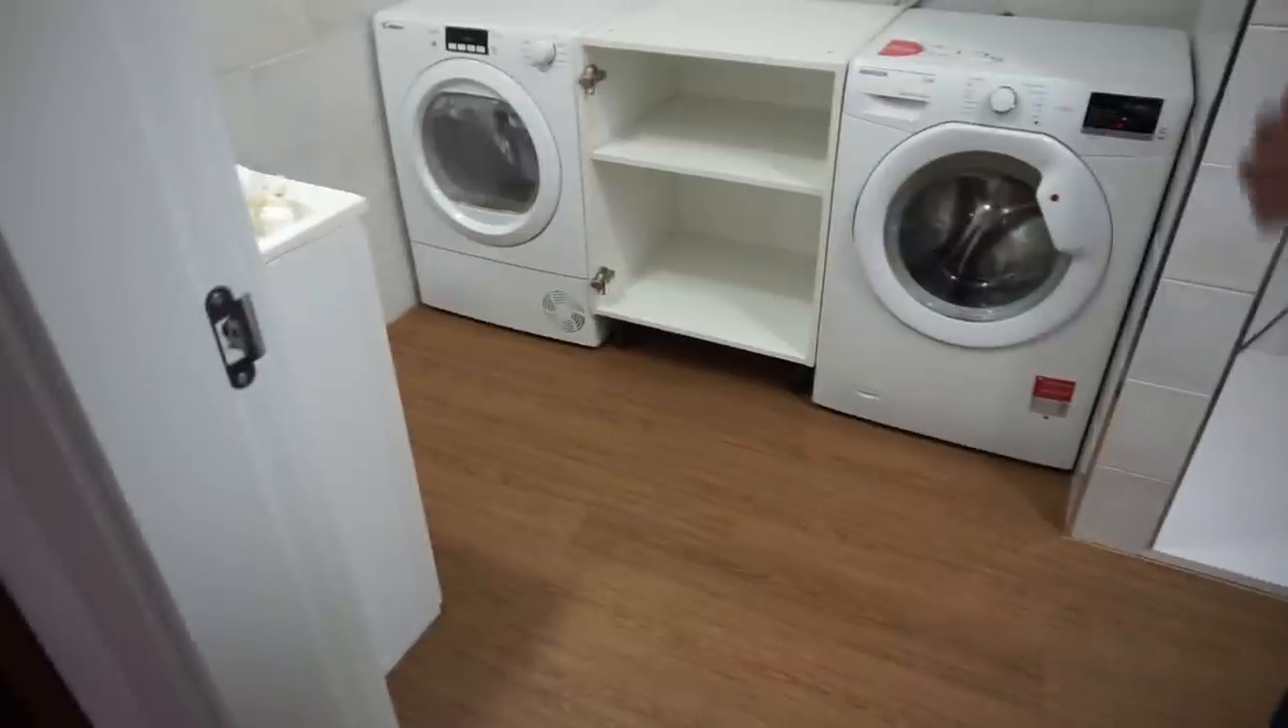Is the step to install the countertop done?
No.